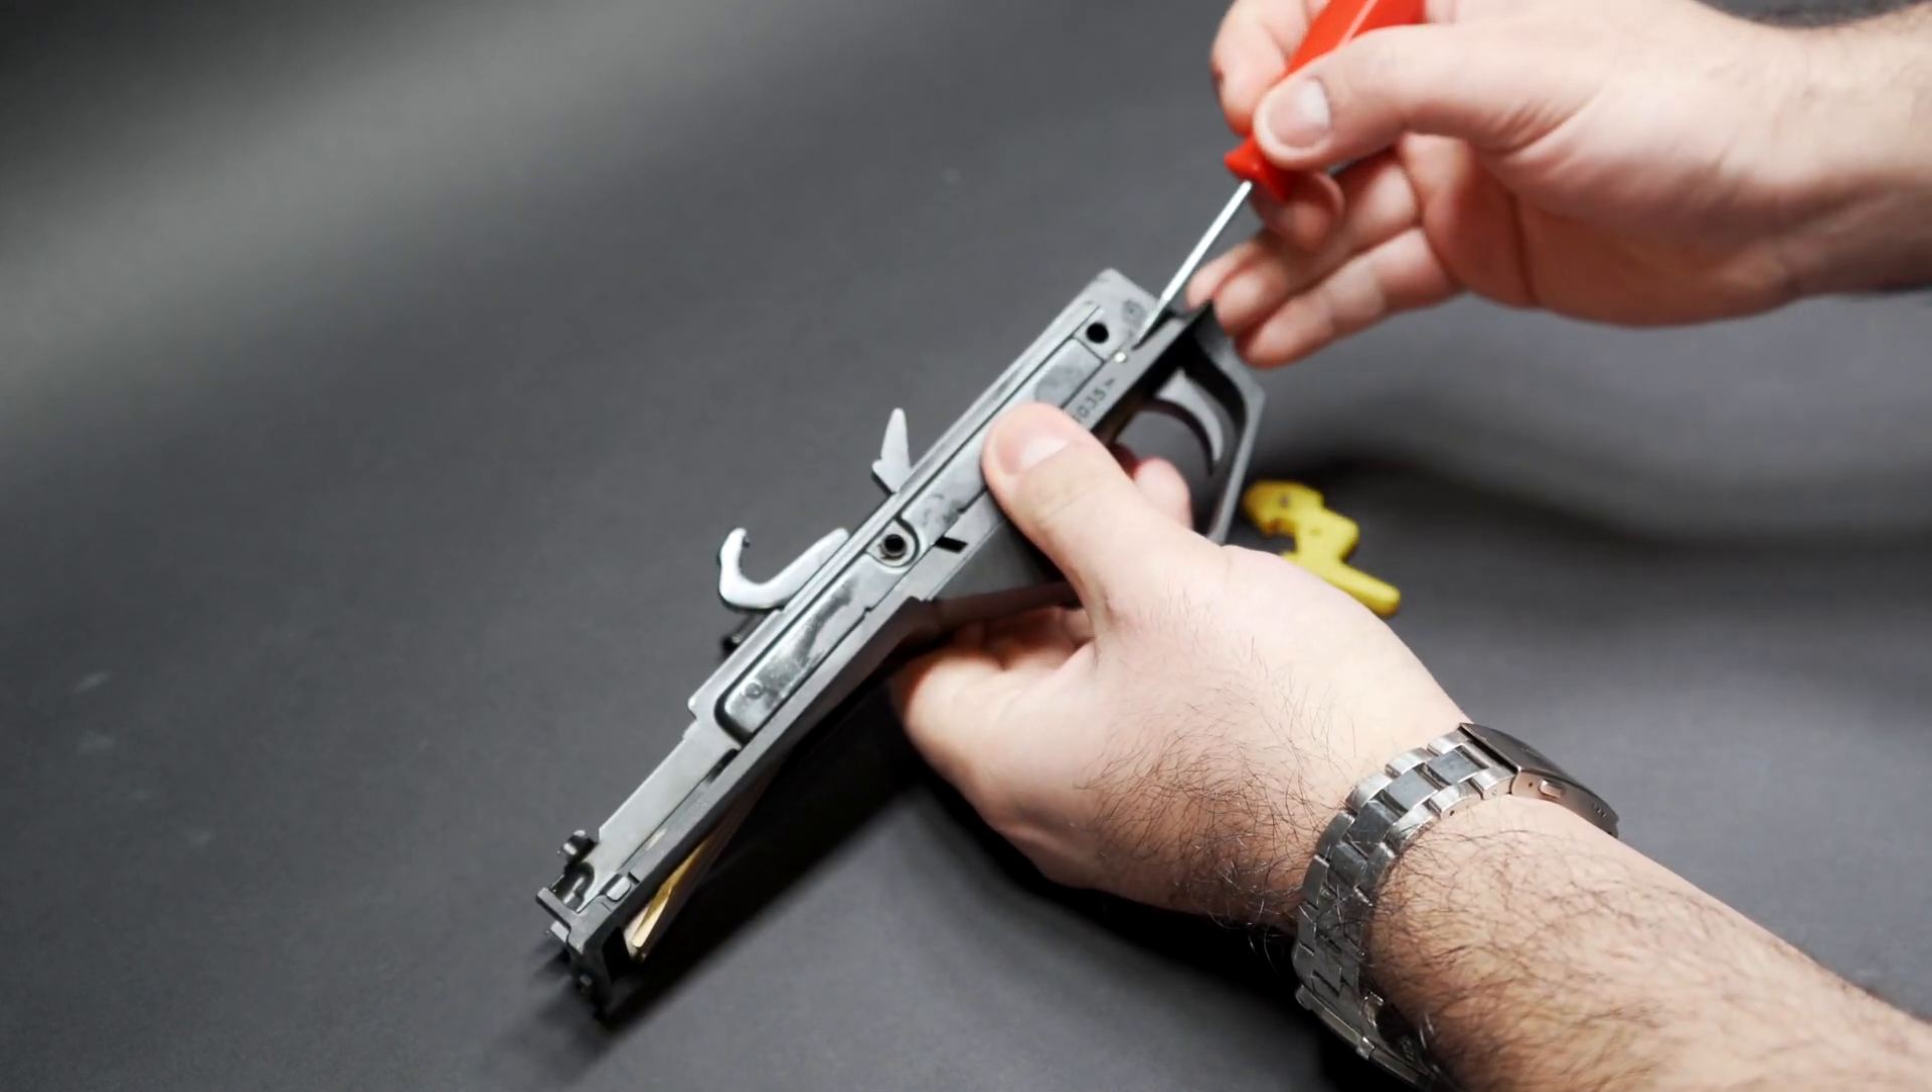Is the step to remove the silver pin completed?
No.